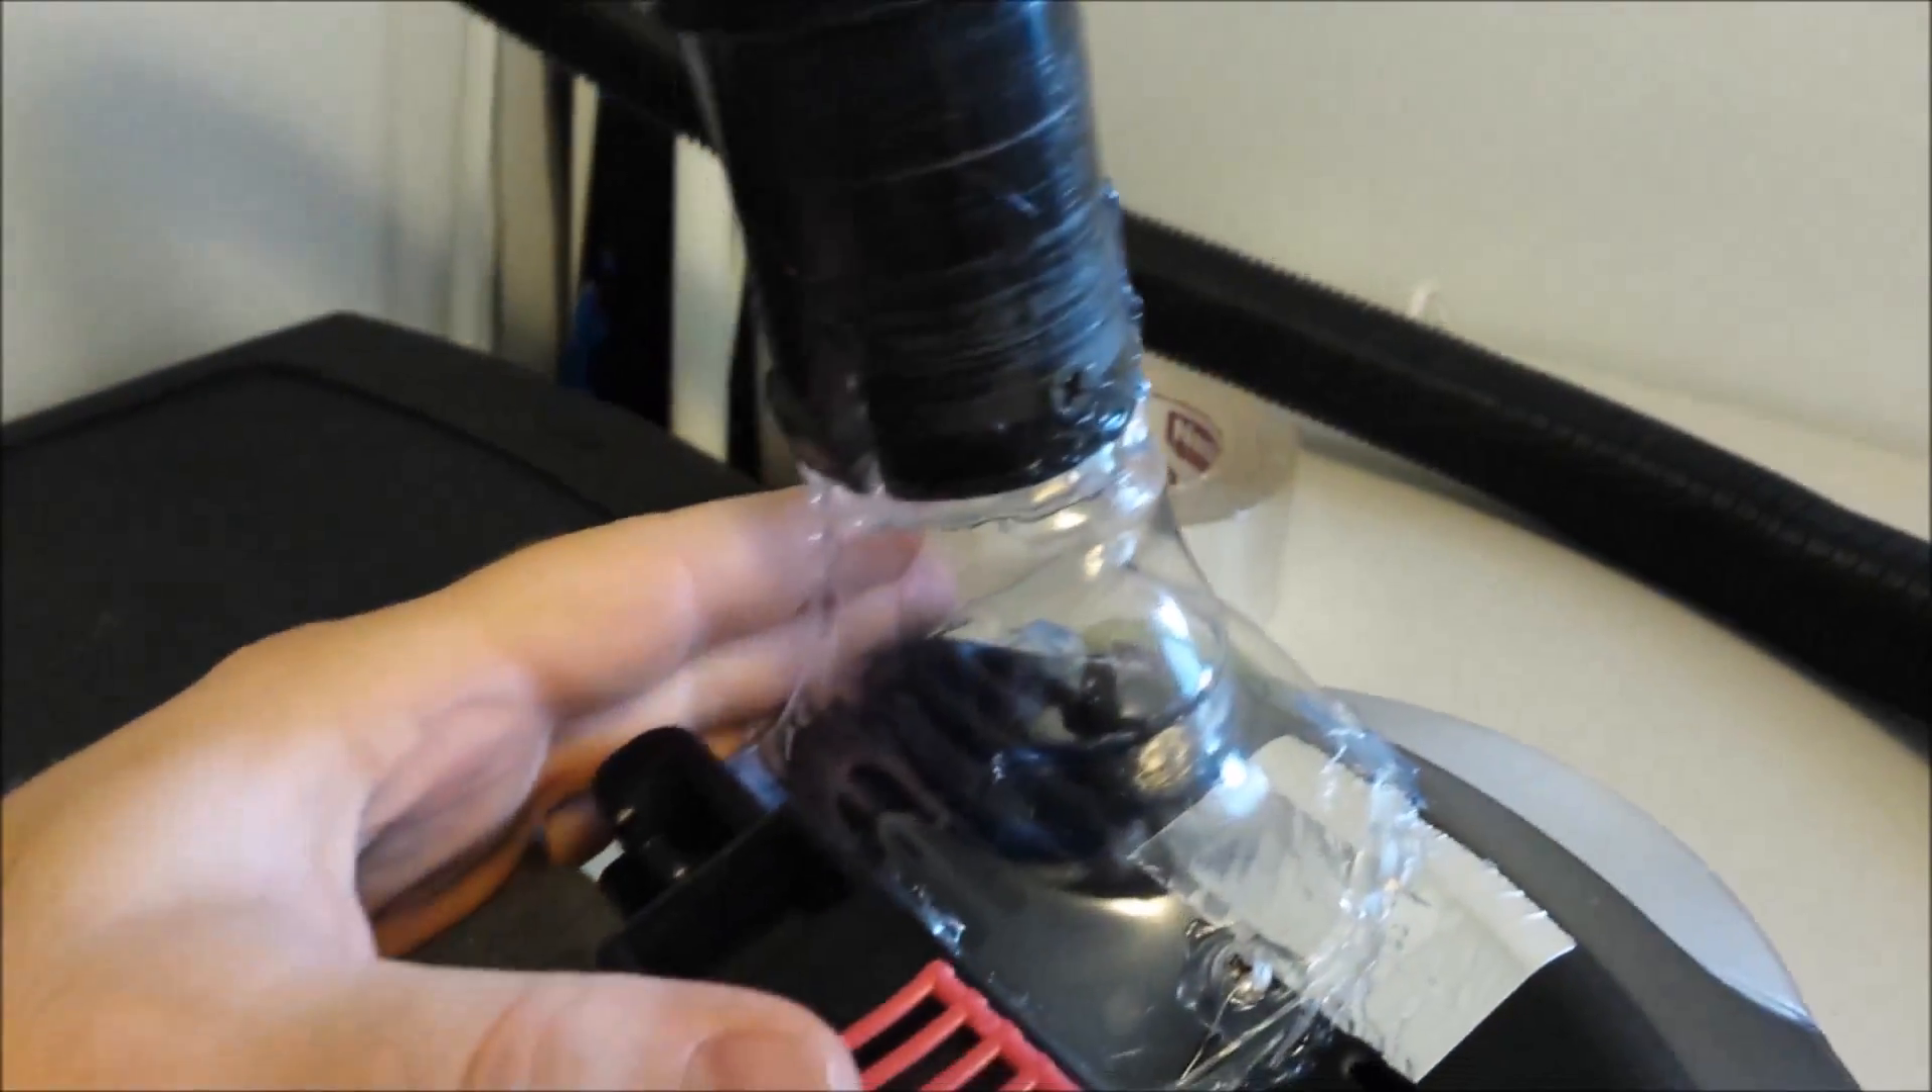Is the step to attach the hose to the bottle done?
Yes.